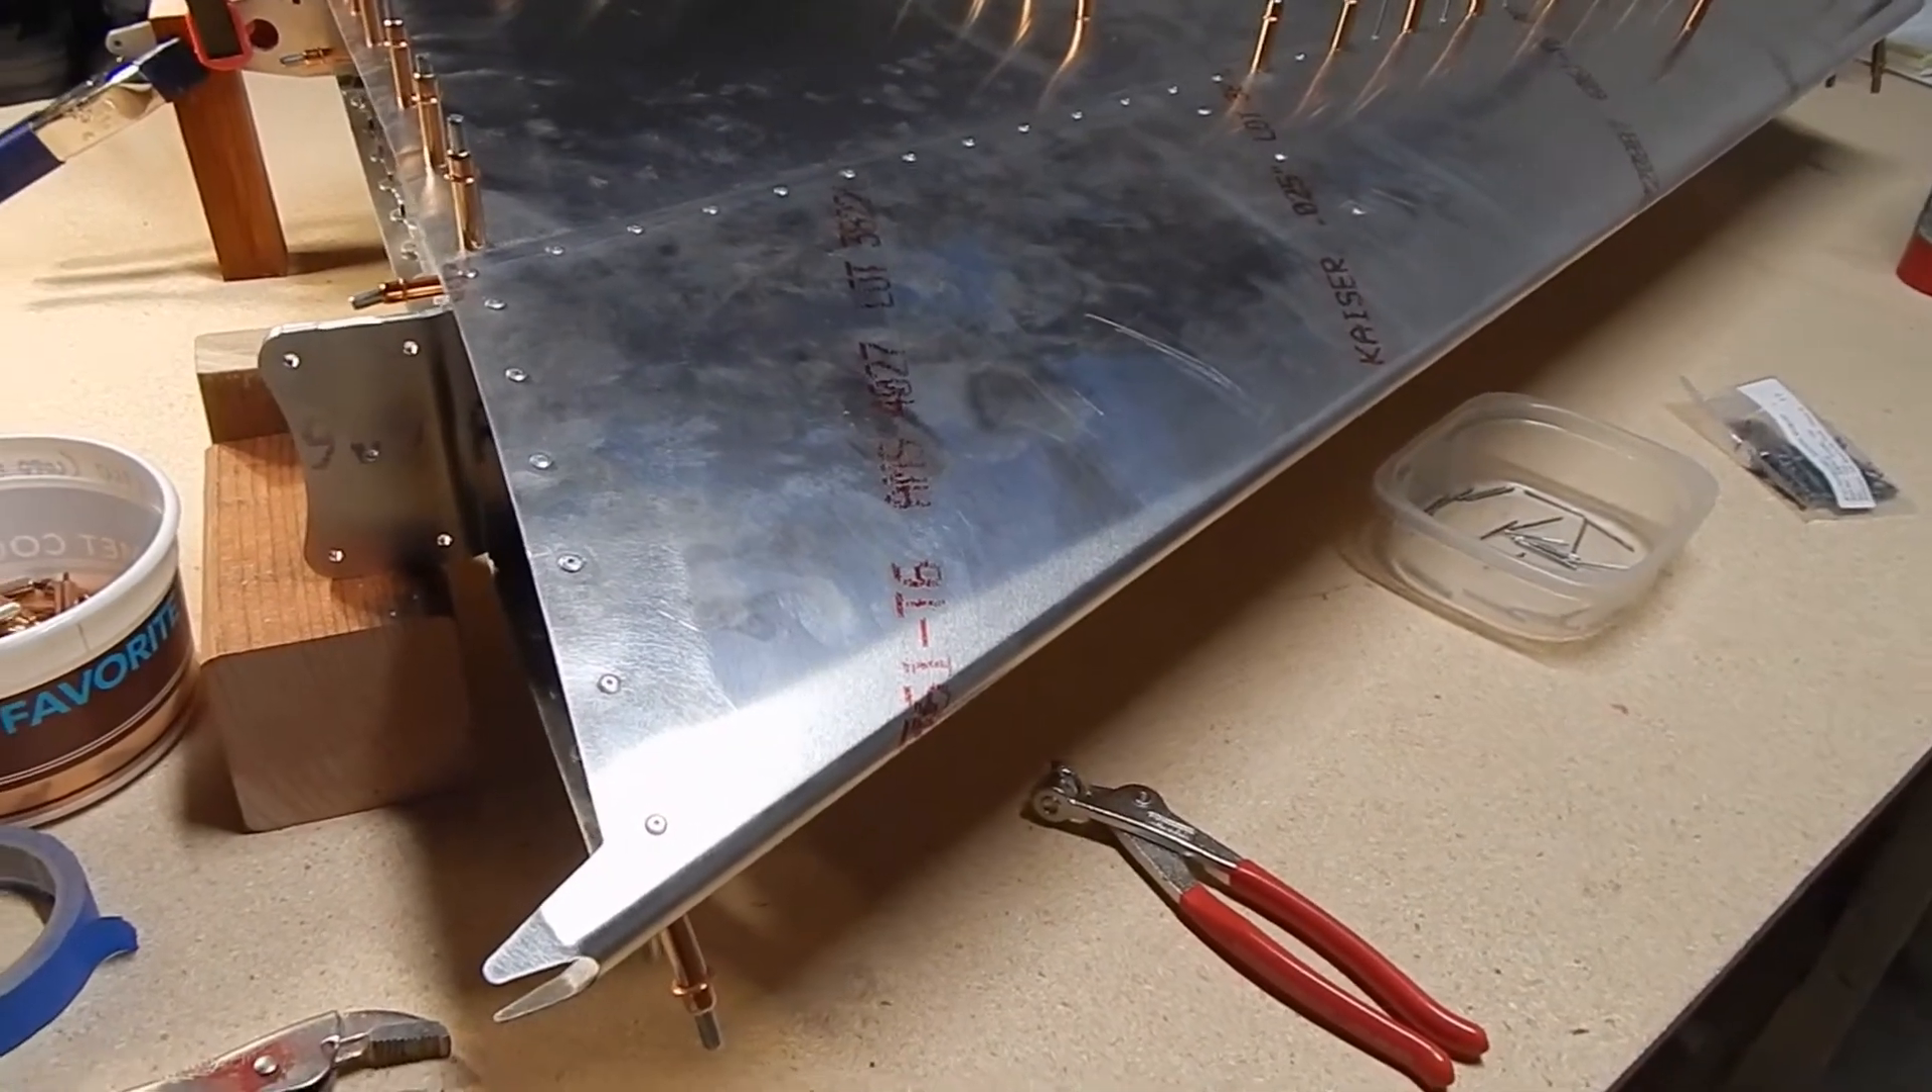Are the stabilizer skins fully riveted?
No.